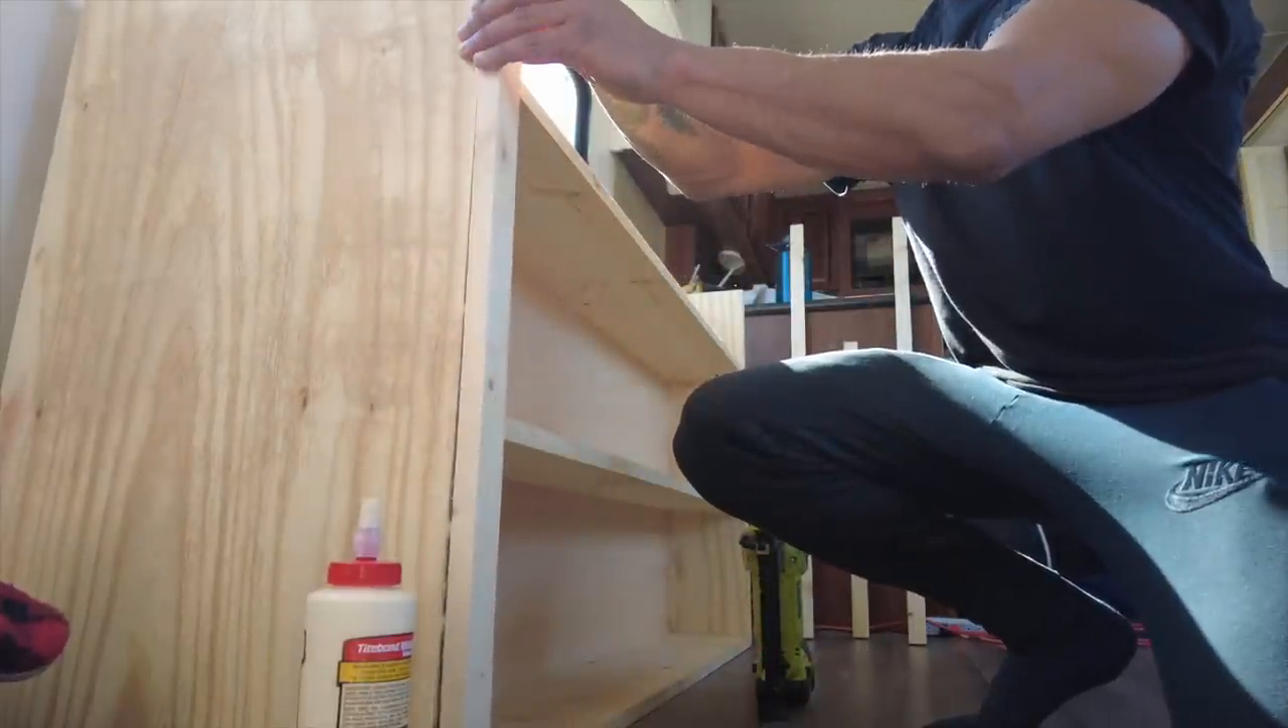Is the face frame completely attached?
No.